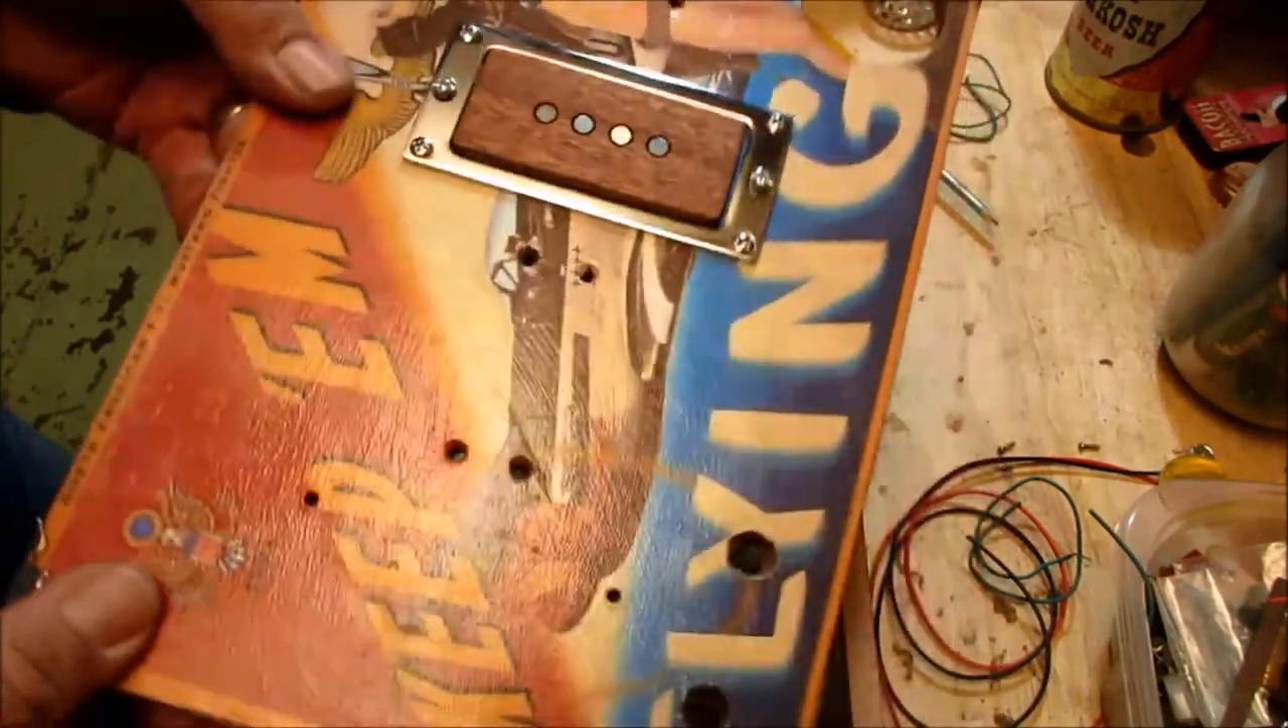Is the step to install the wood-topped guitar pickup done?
Yes.